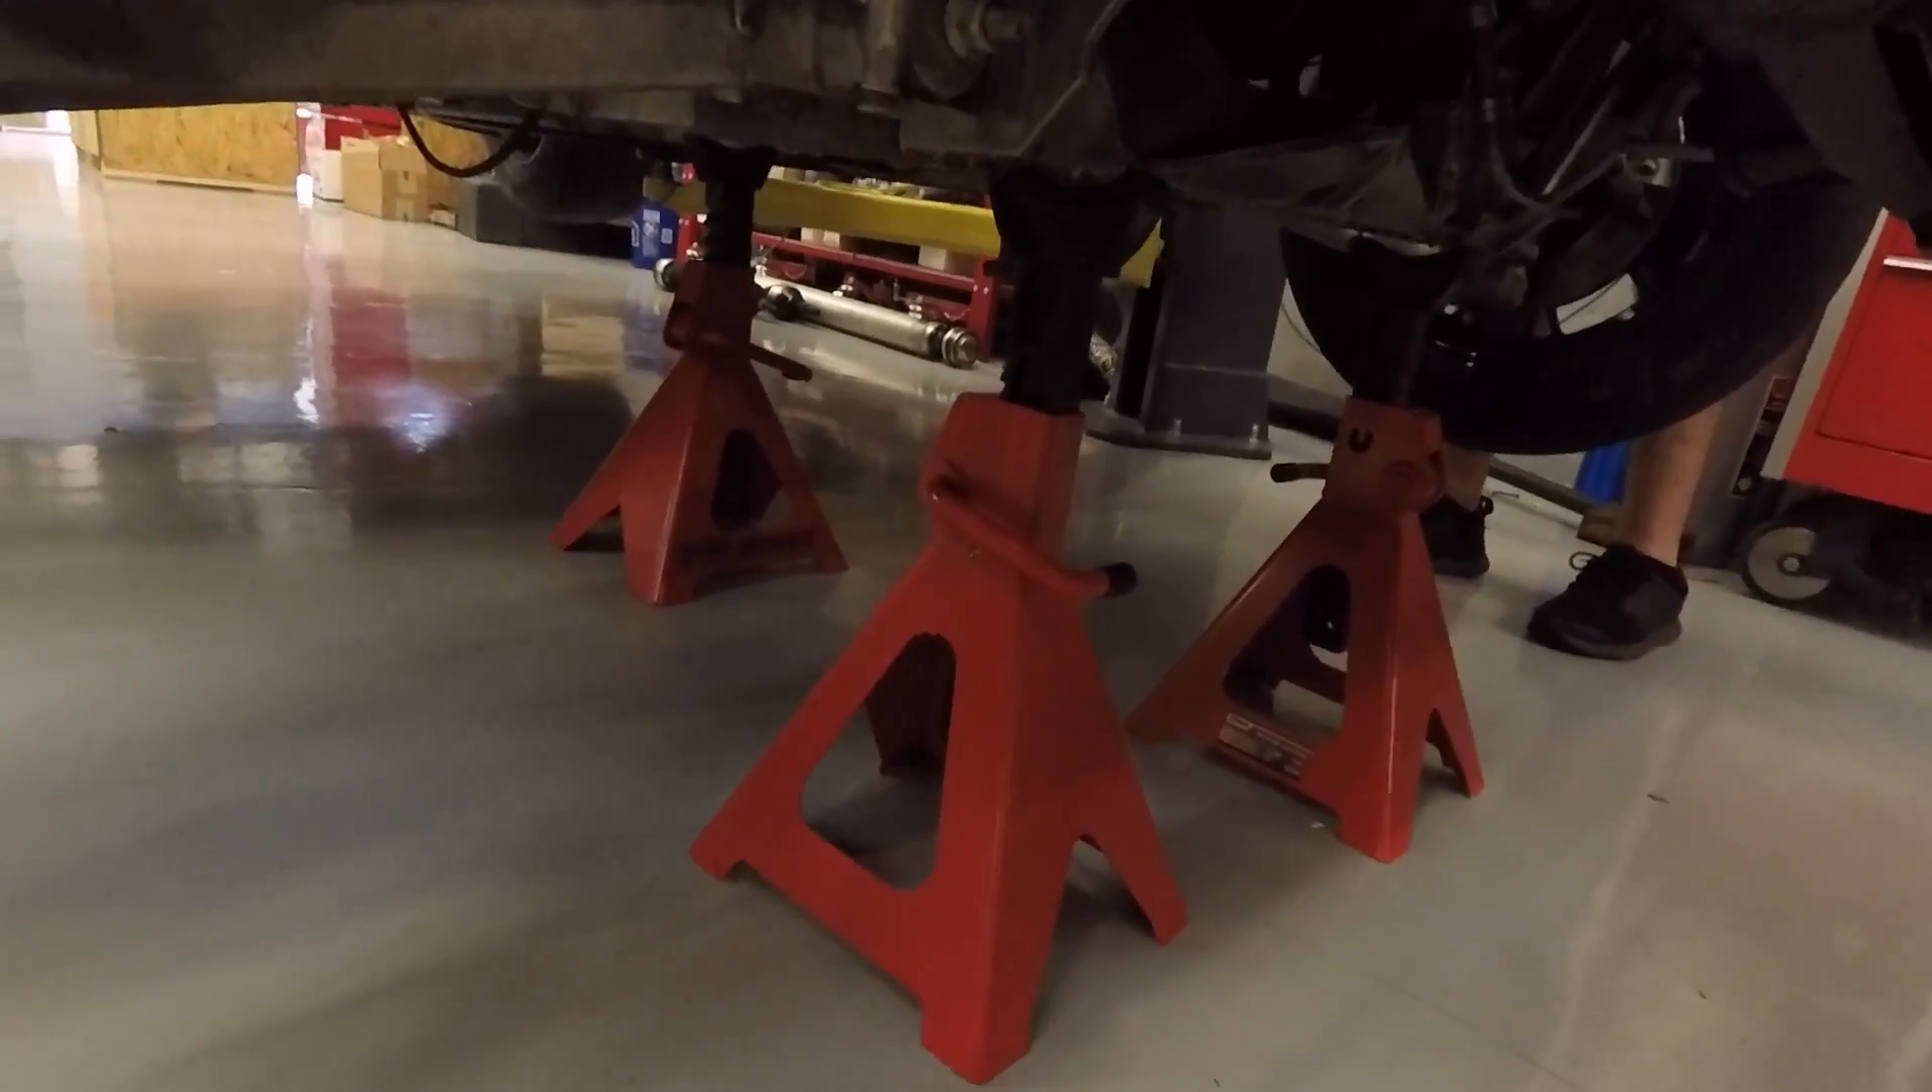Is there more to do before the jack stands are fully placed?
No.